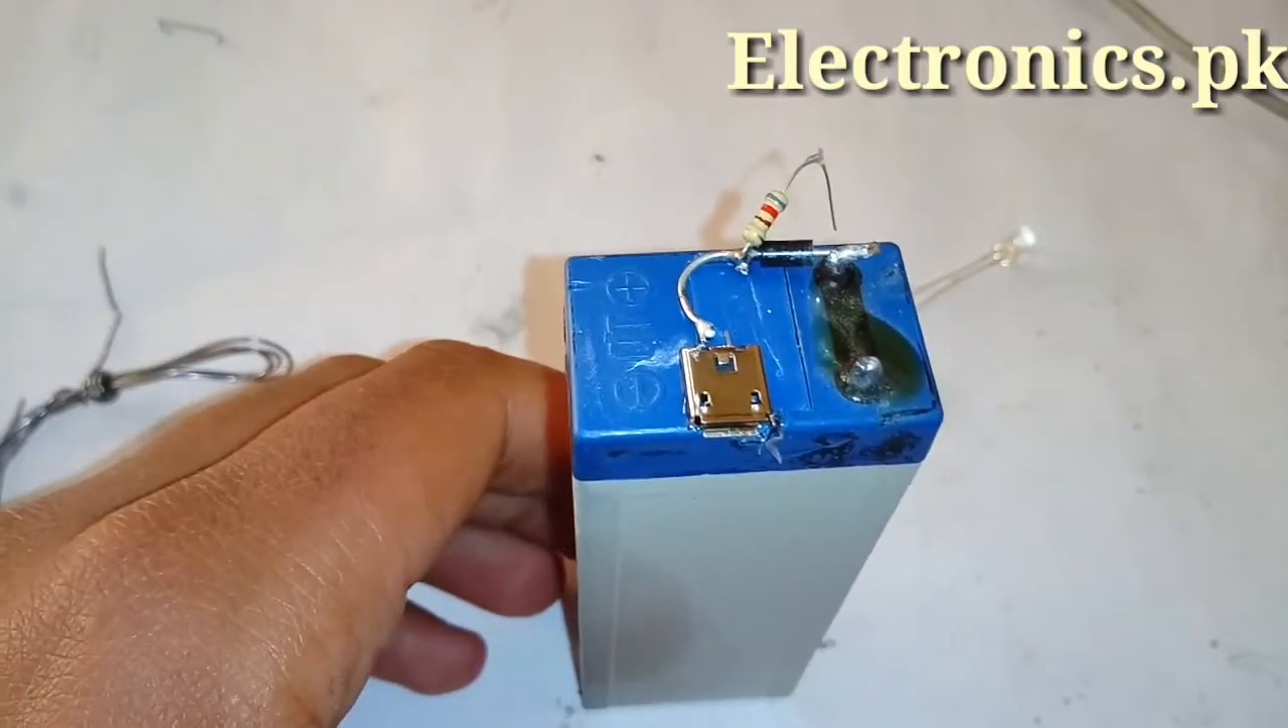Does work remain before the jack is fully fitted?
No.